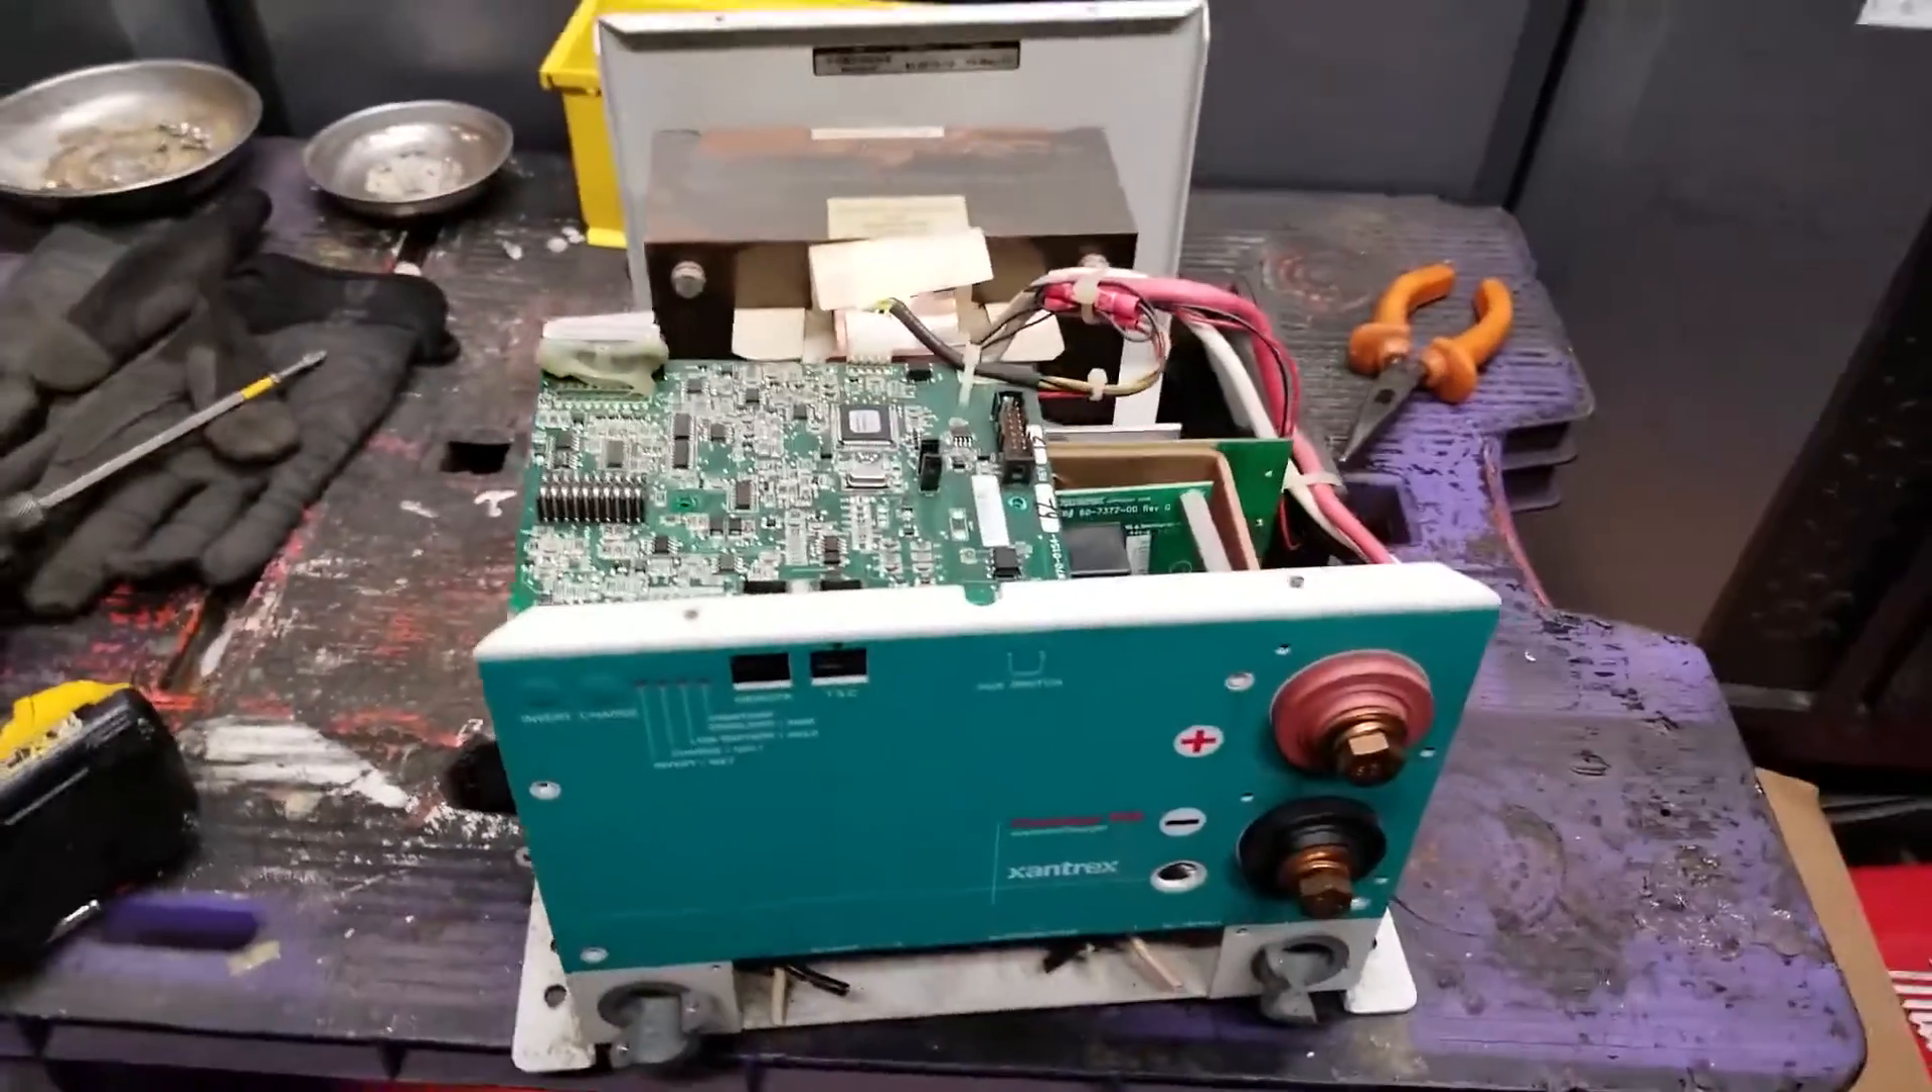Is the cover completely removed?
Yes.